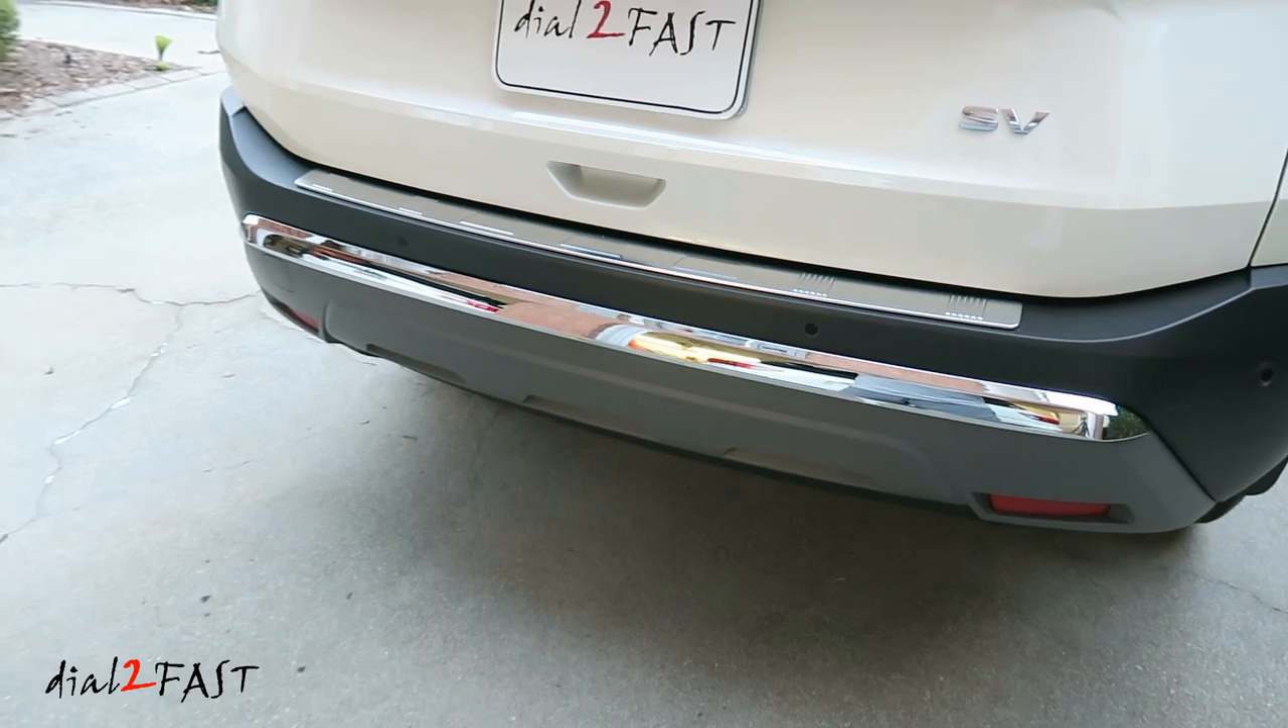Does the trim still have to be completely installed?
No.